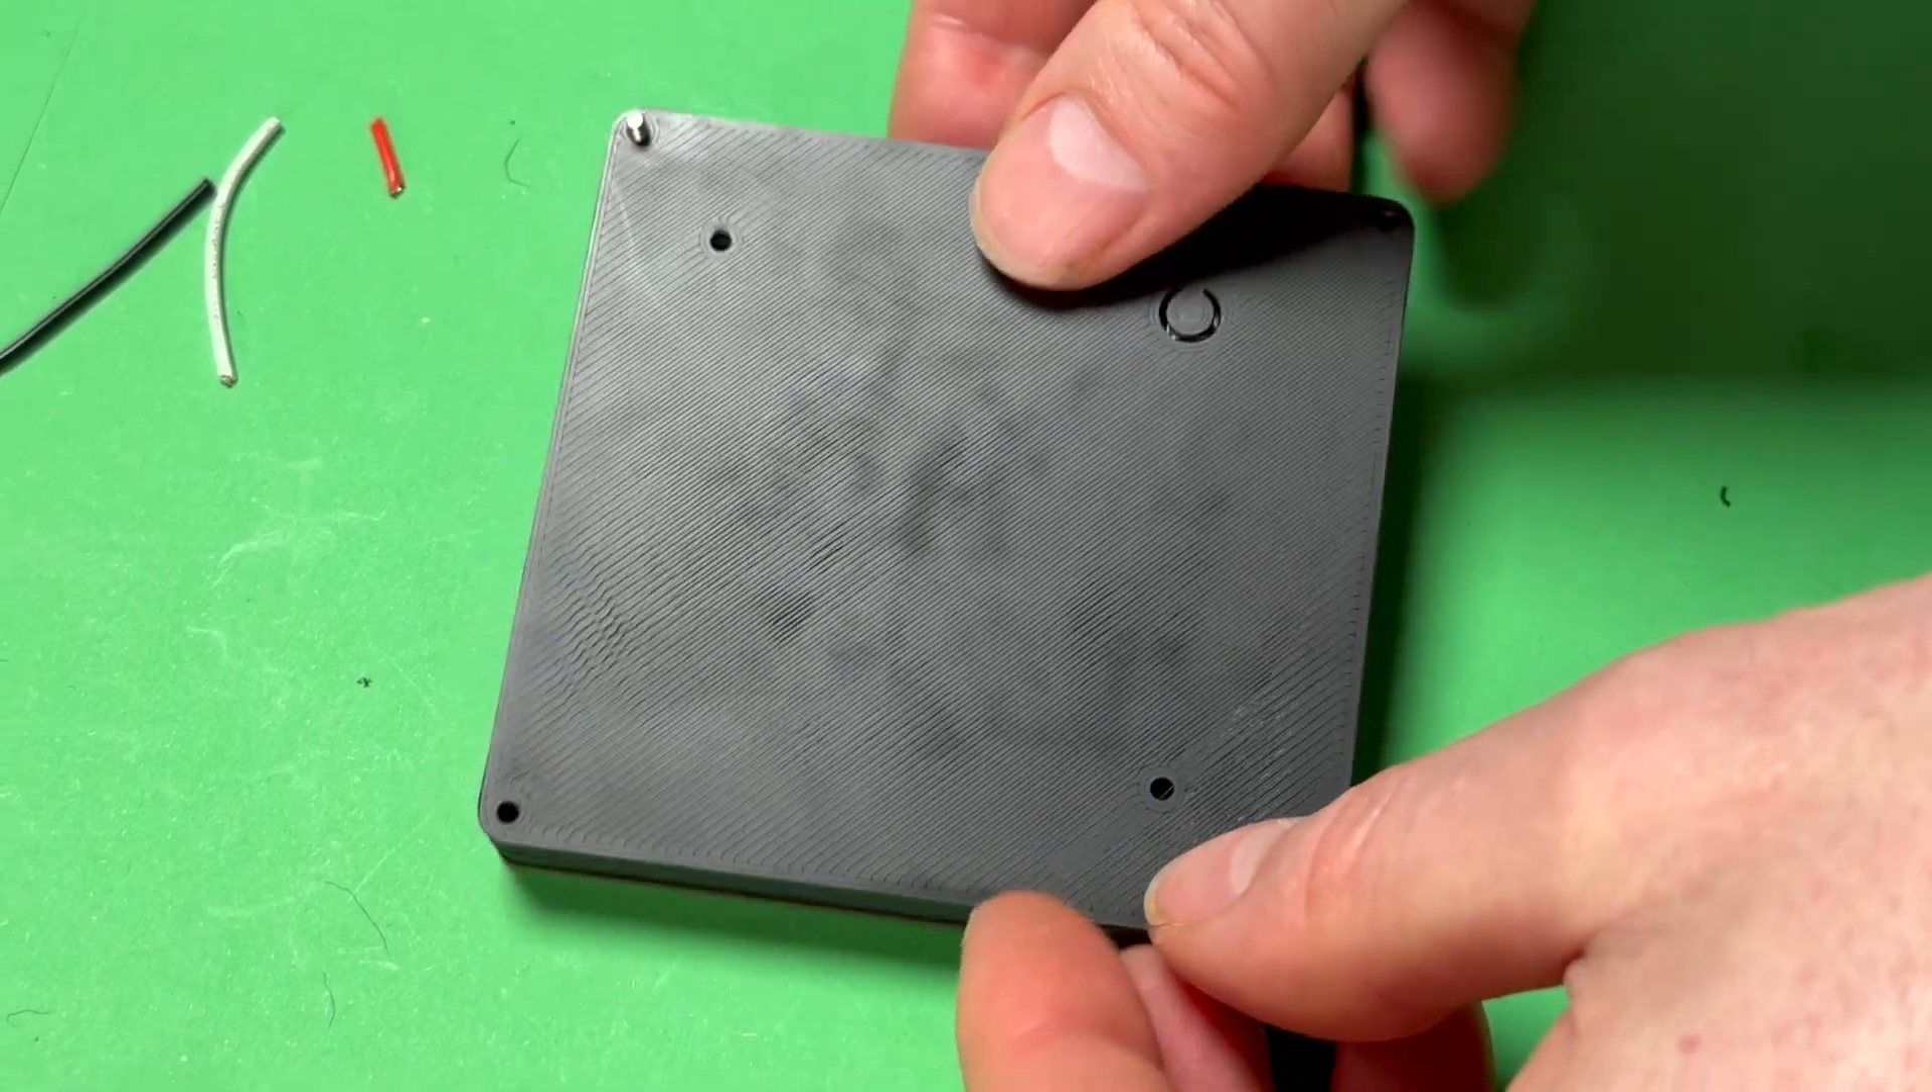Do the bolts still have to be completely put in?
Yes.